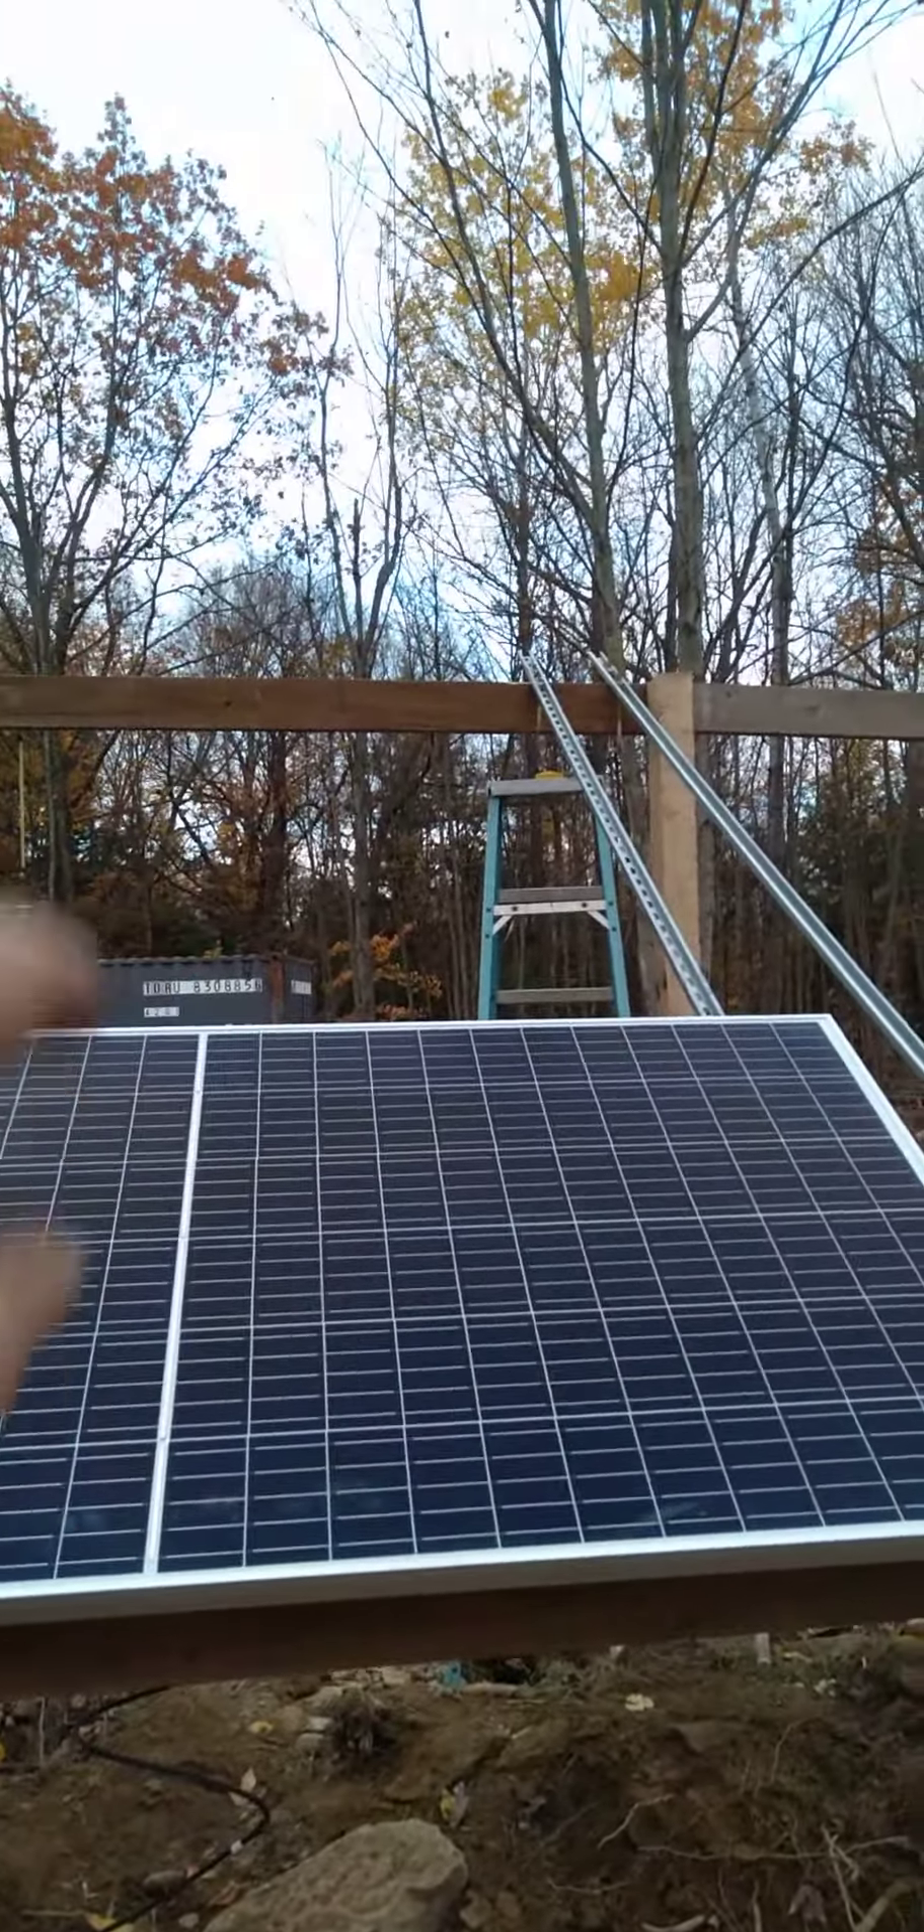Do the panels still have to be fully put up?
Yes.